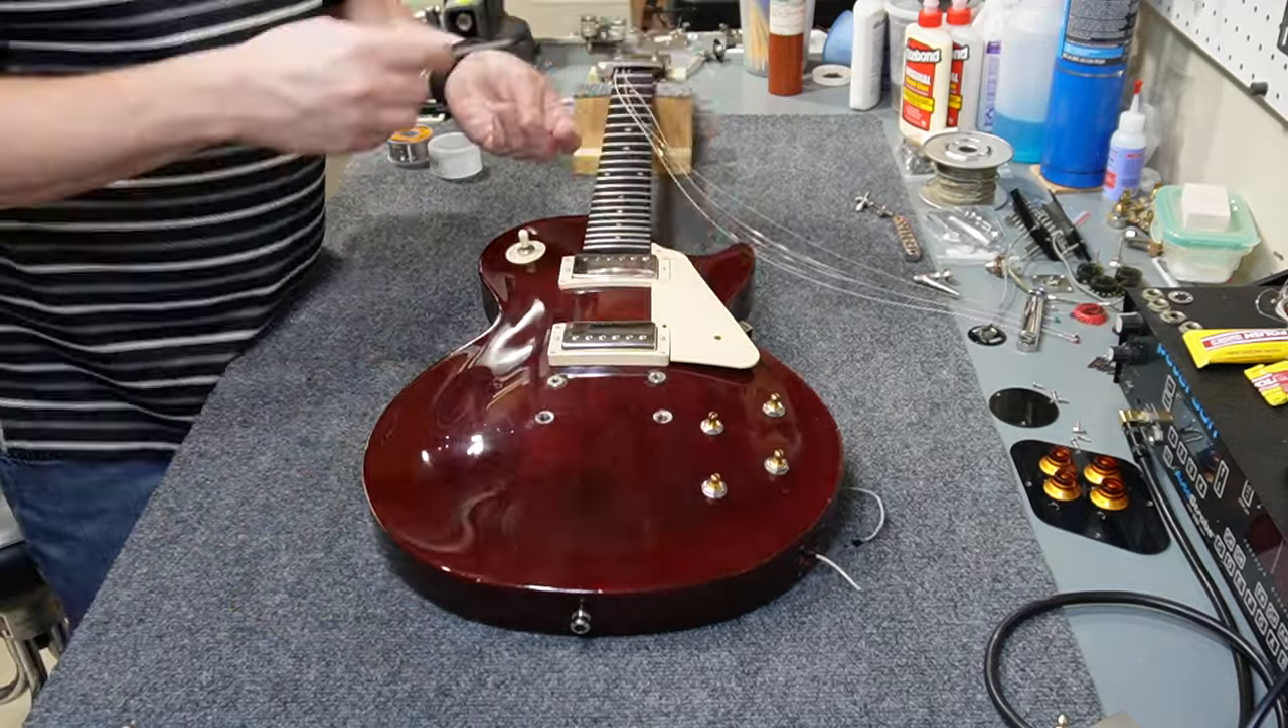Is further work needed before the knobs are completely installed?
Yes.